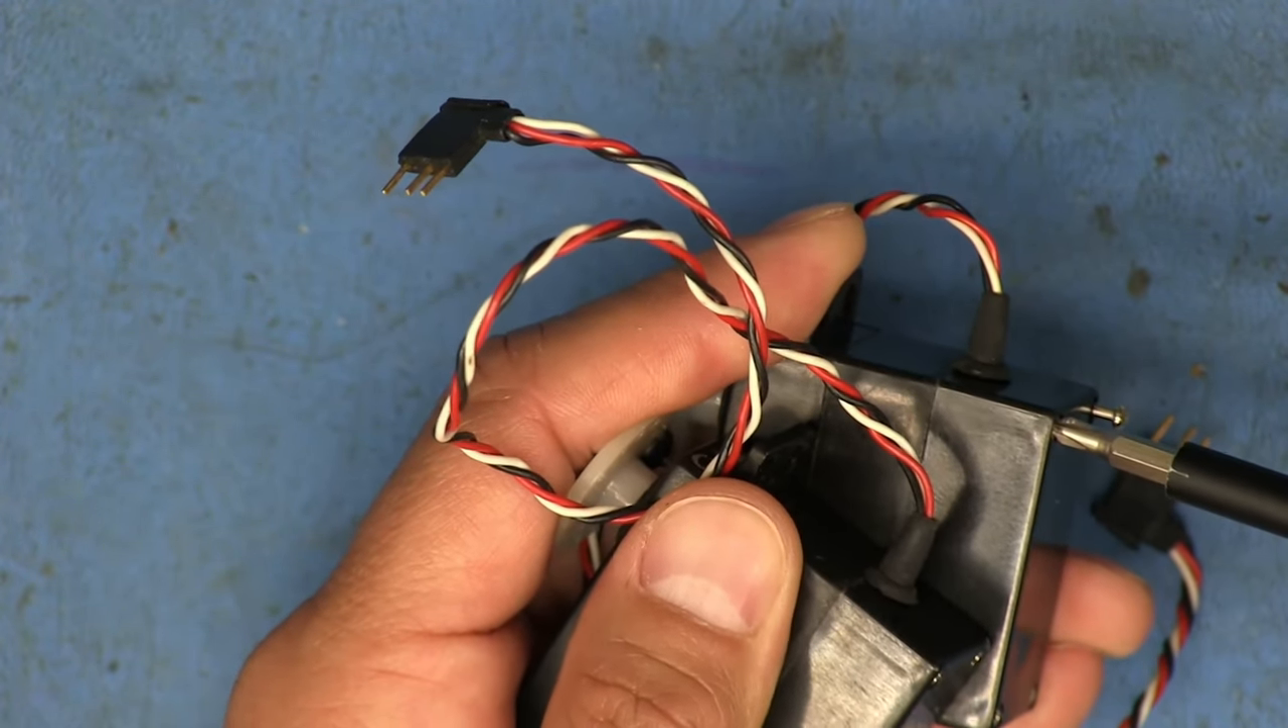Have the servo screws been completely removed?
No.